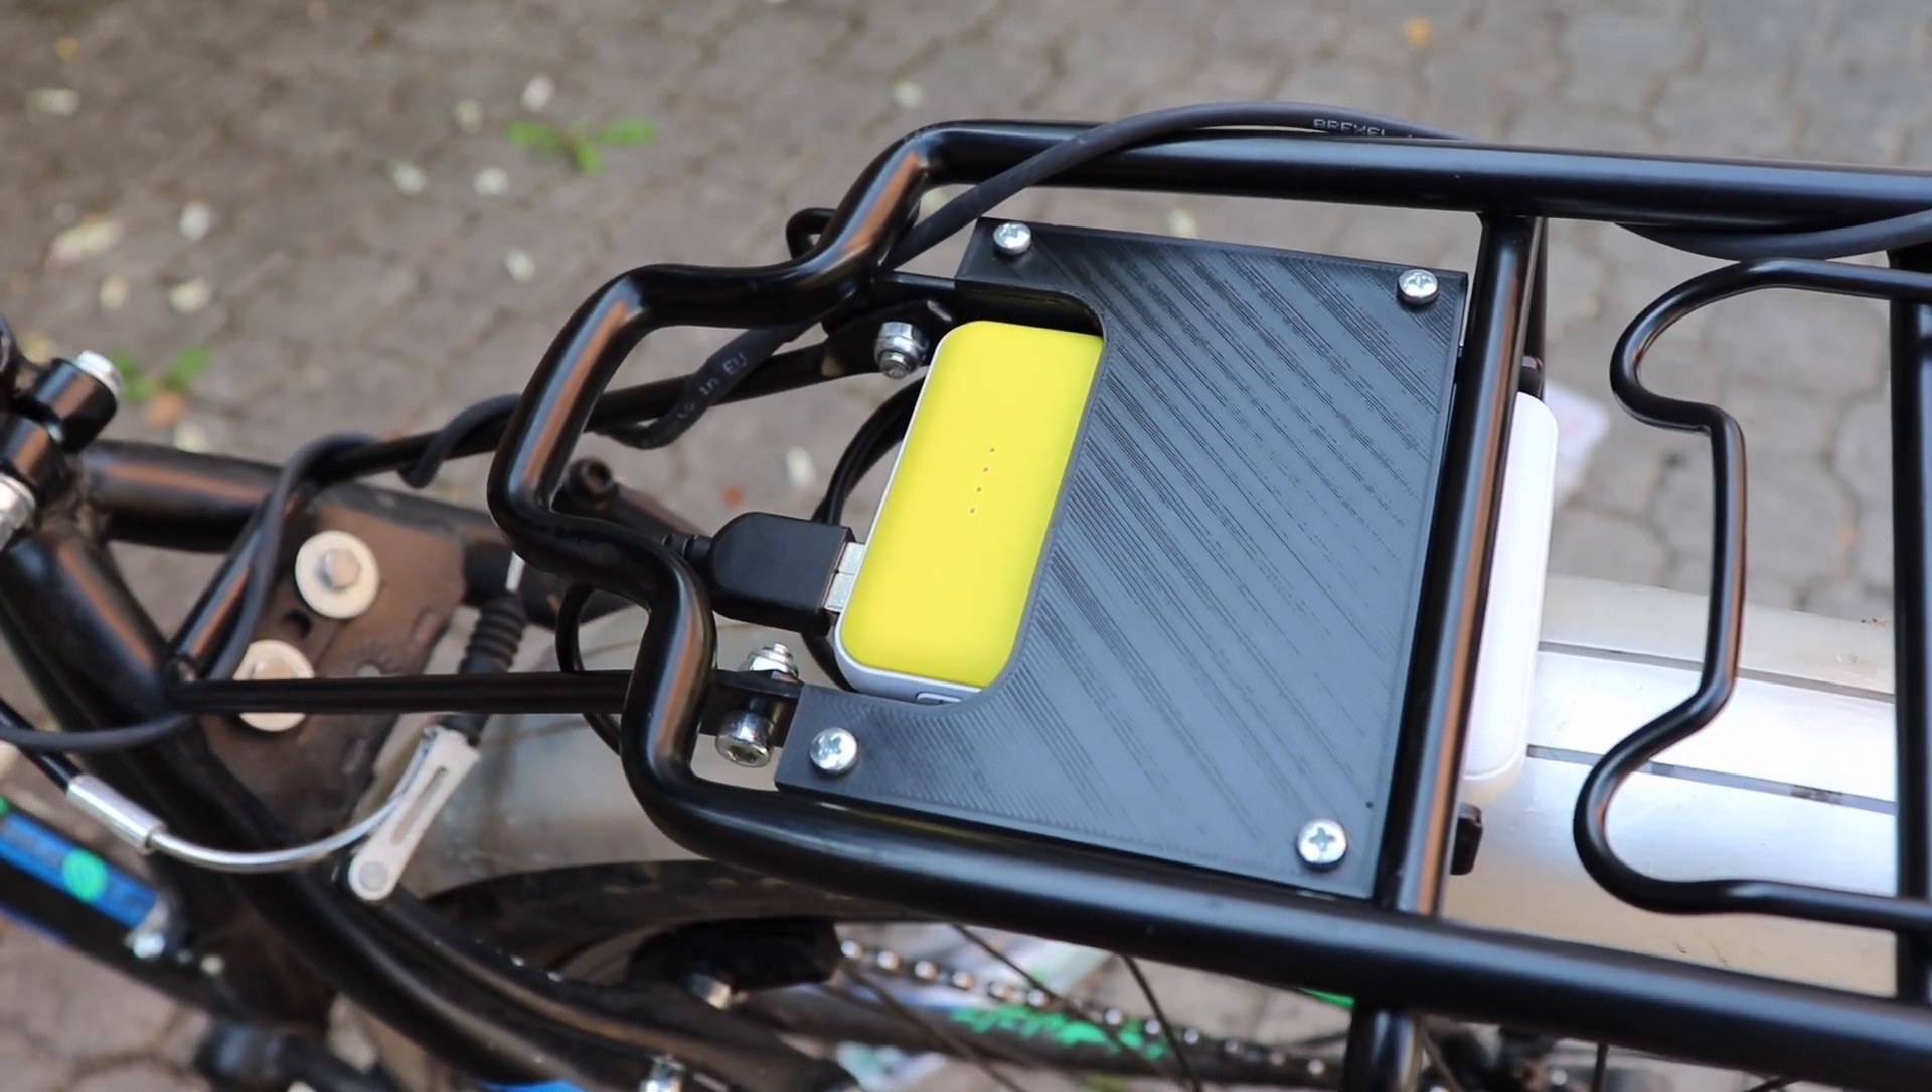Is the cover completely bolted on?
Yes.